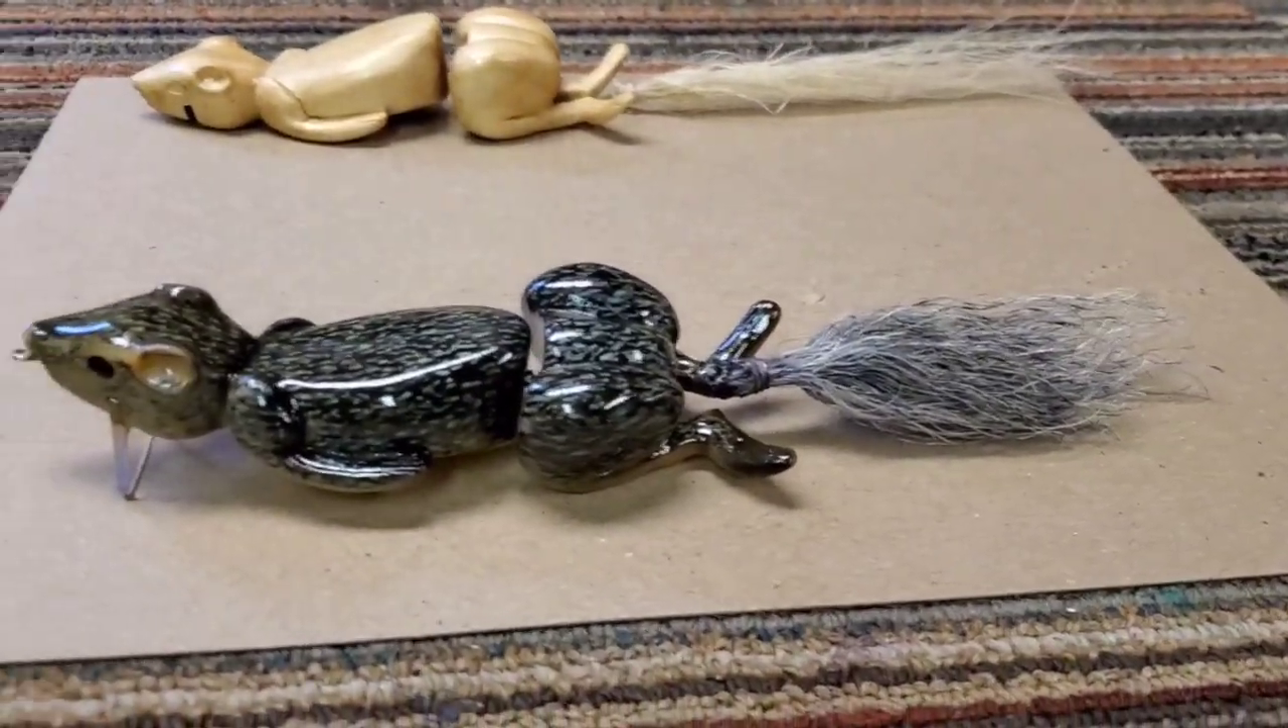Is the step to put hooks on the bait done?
No.